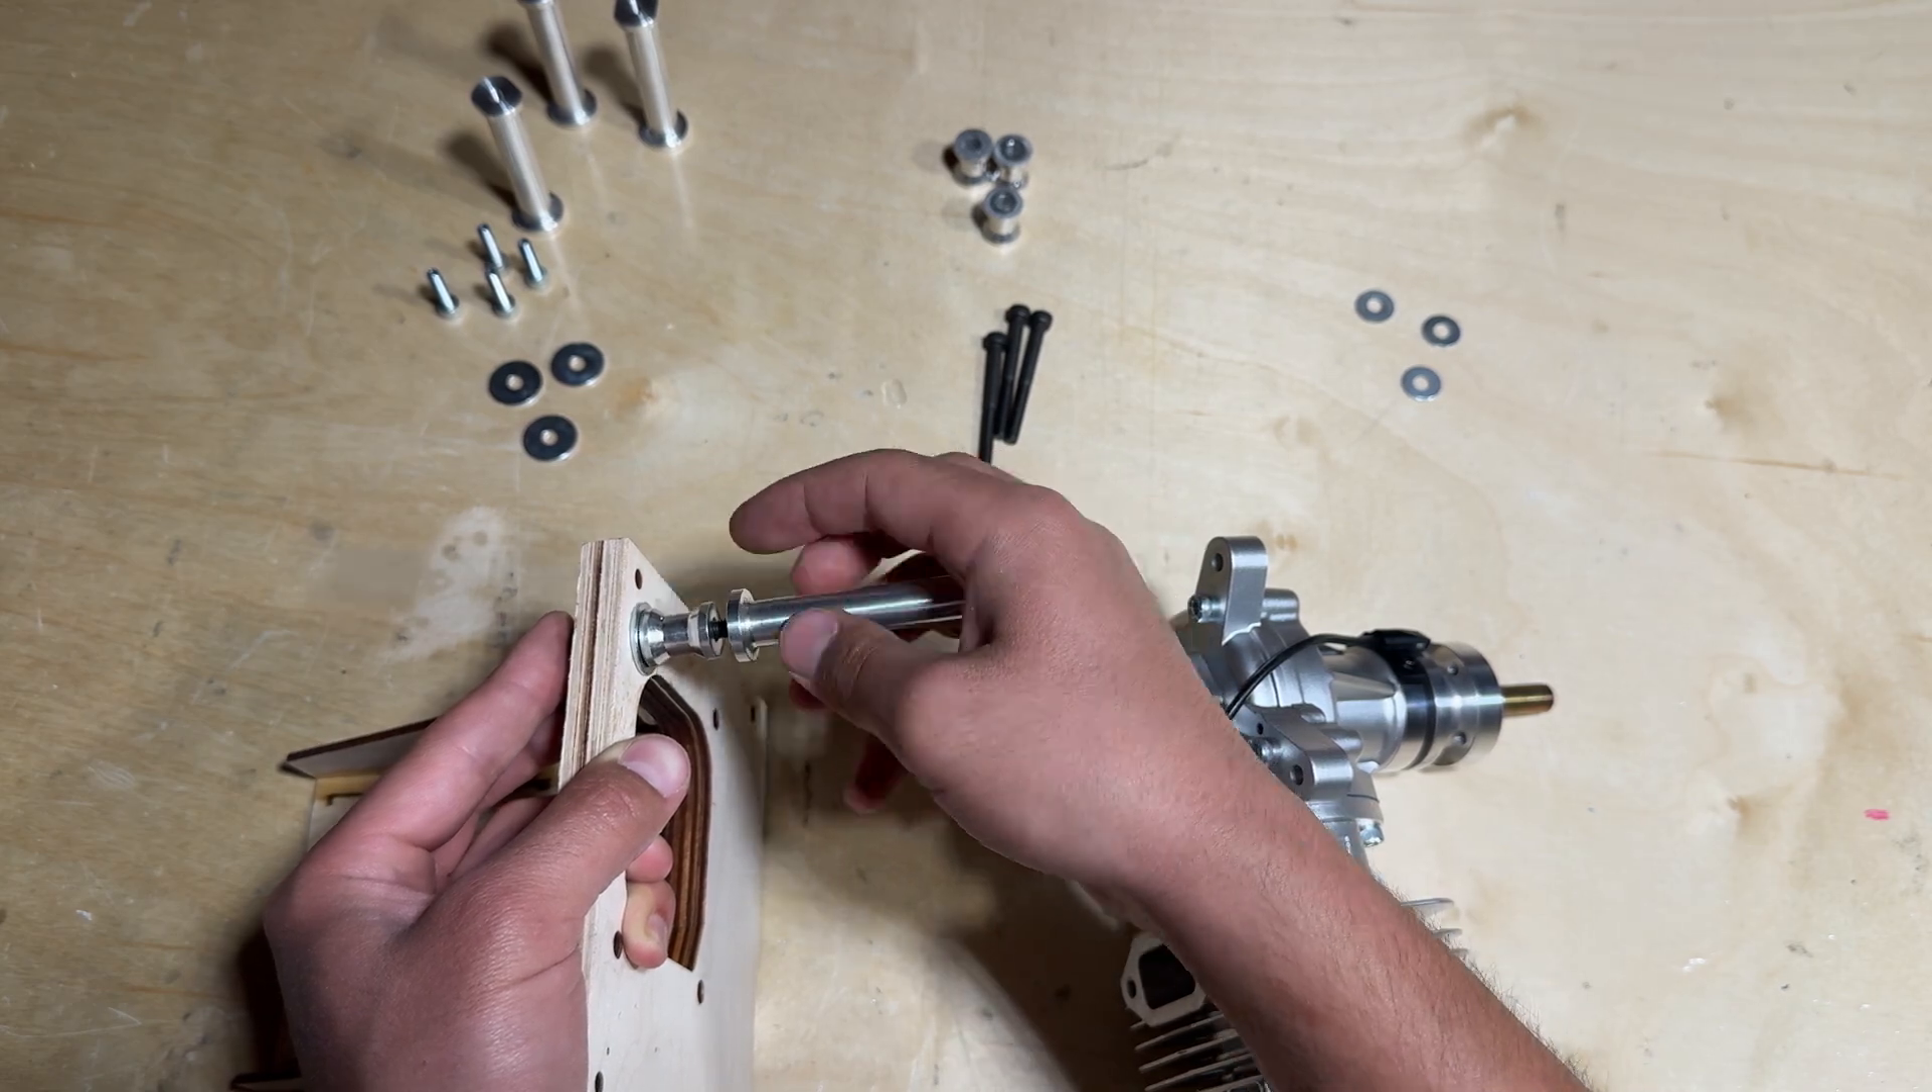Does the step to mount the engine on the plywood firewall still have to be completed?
Yes.